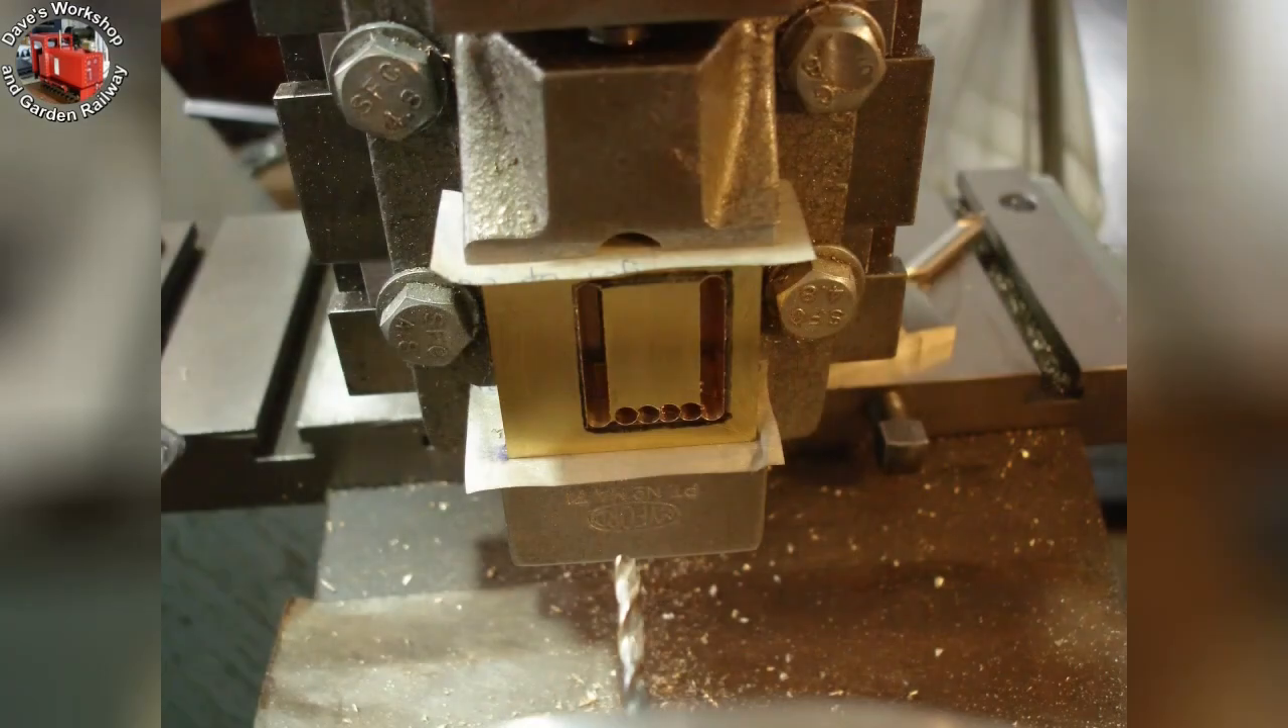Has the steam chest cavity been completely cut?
No.